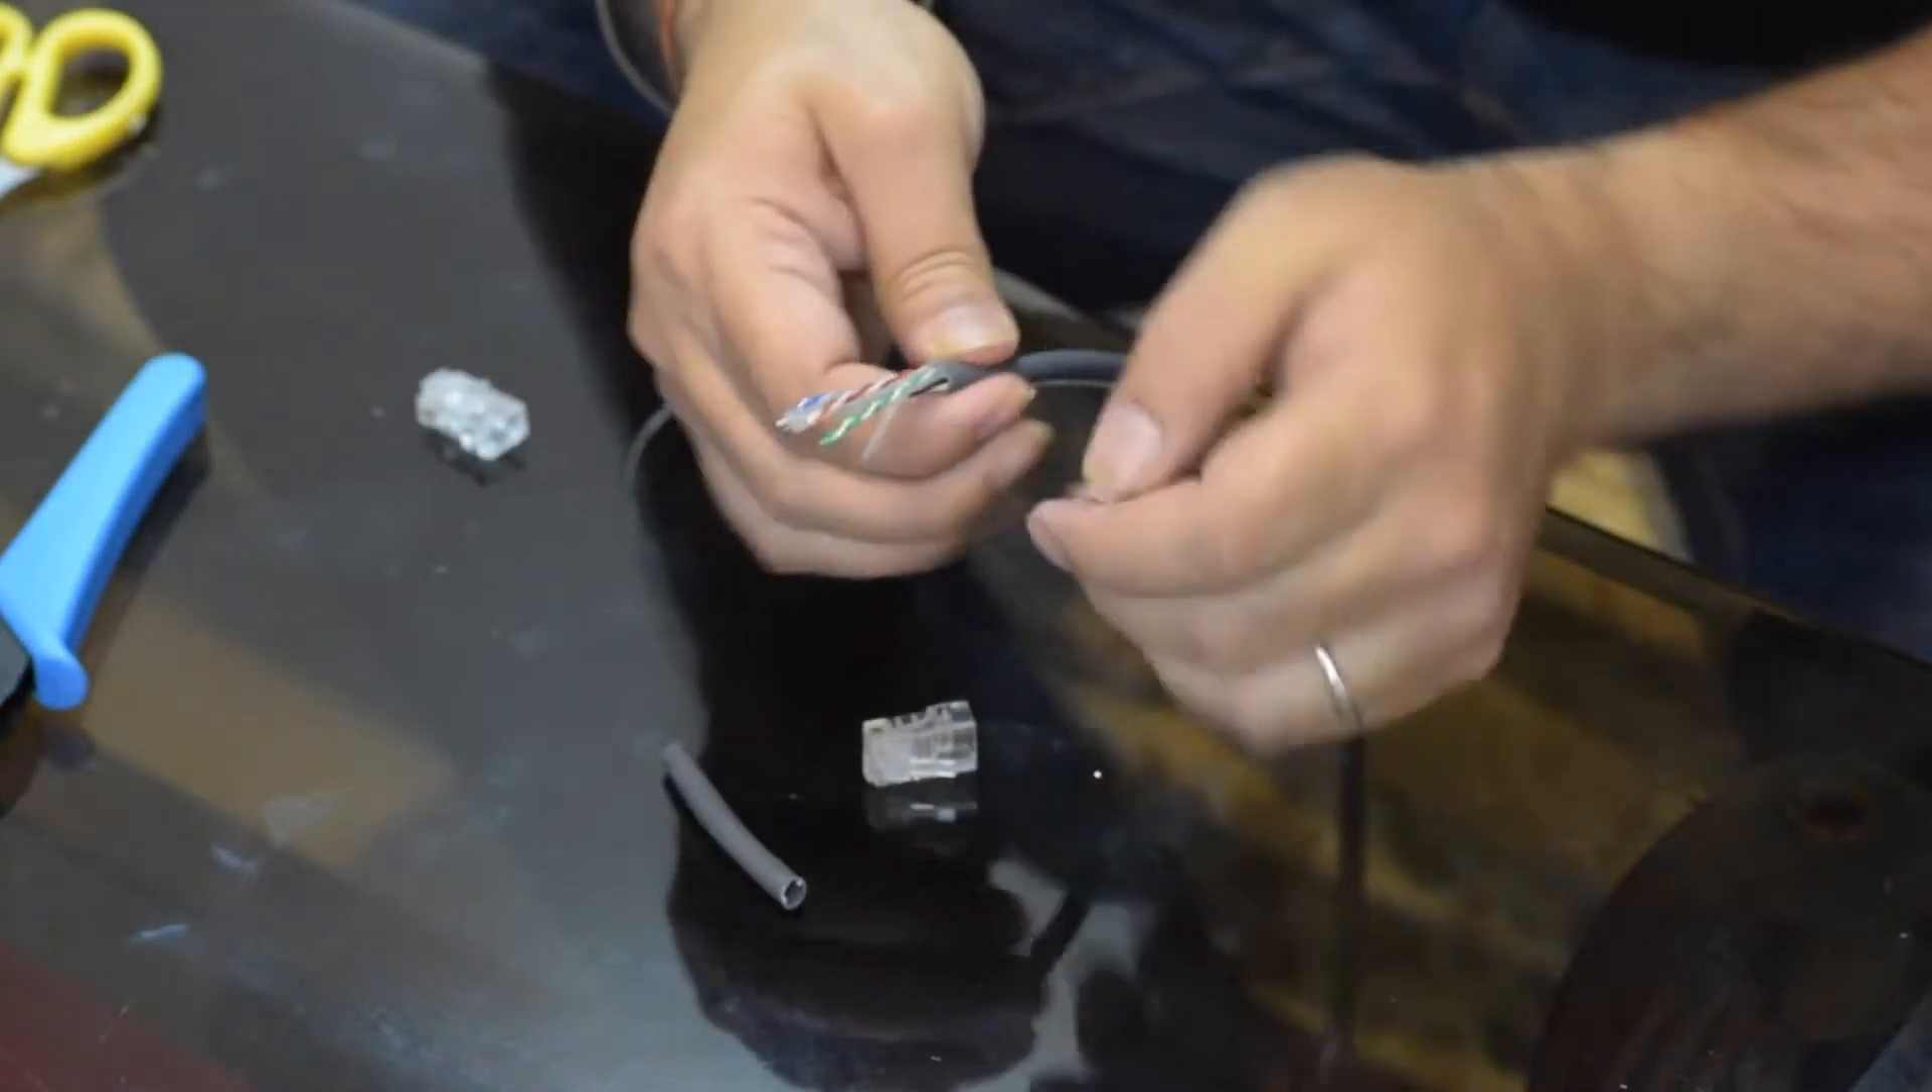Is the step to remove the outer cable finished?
Yes.